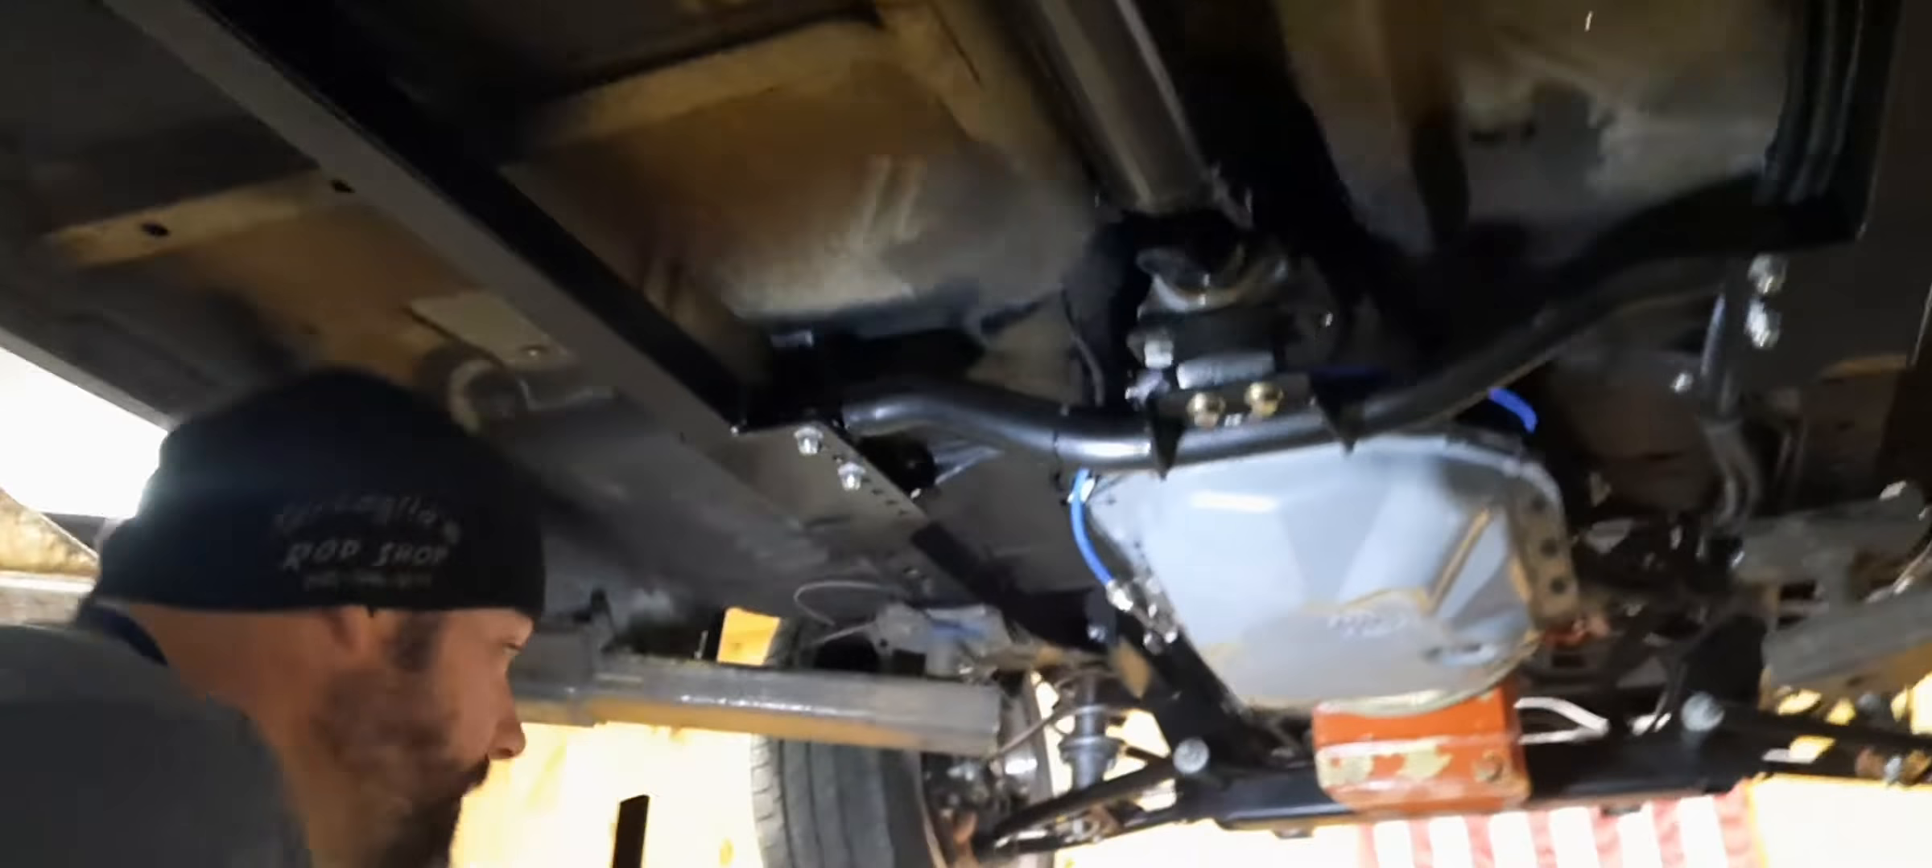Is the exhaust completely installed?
No.